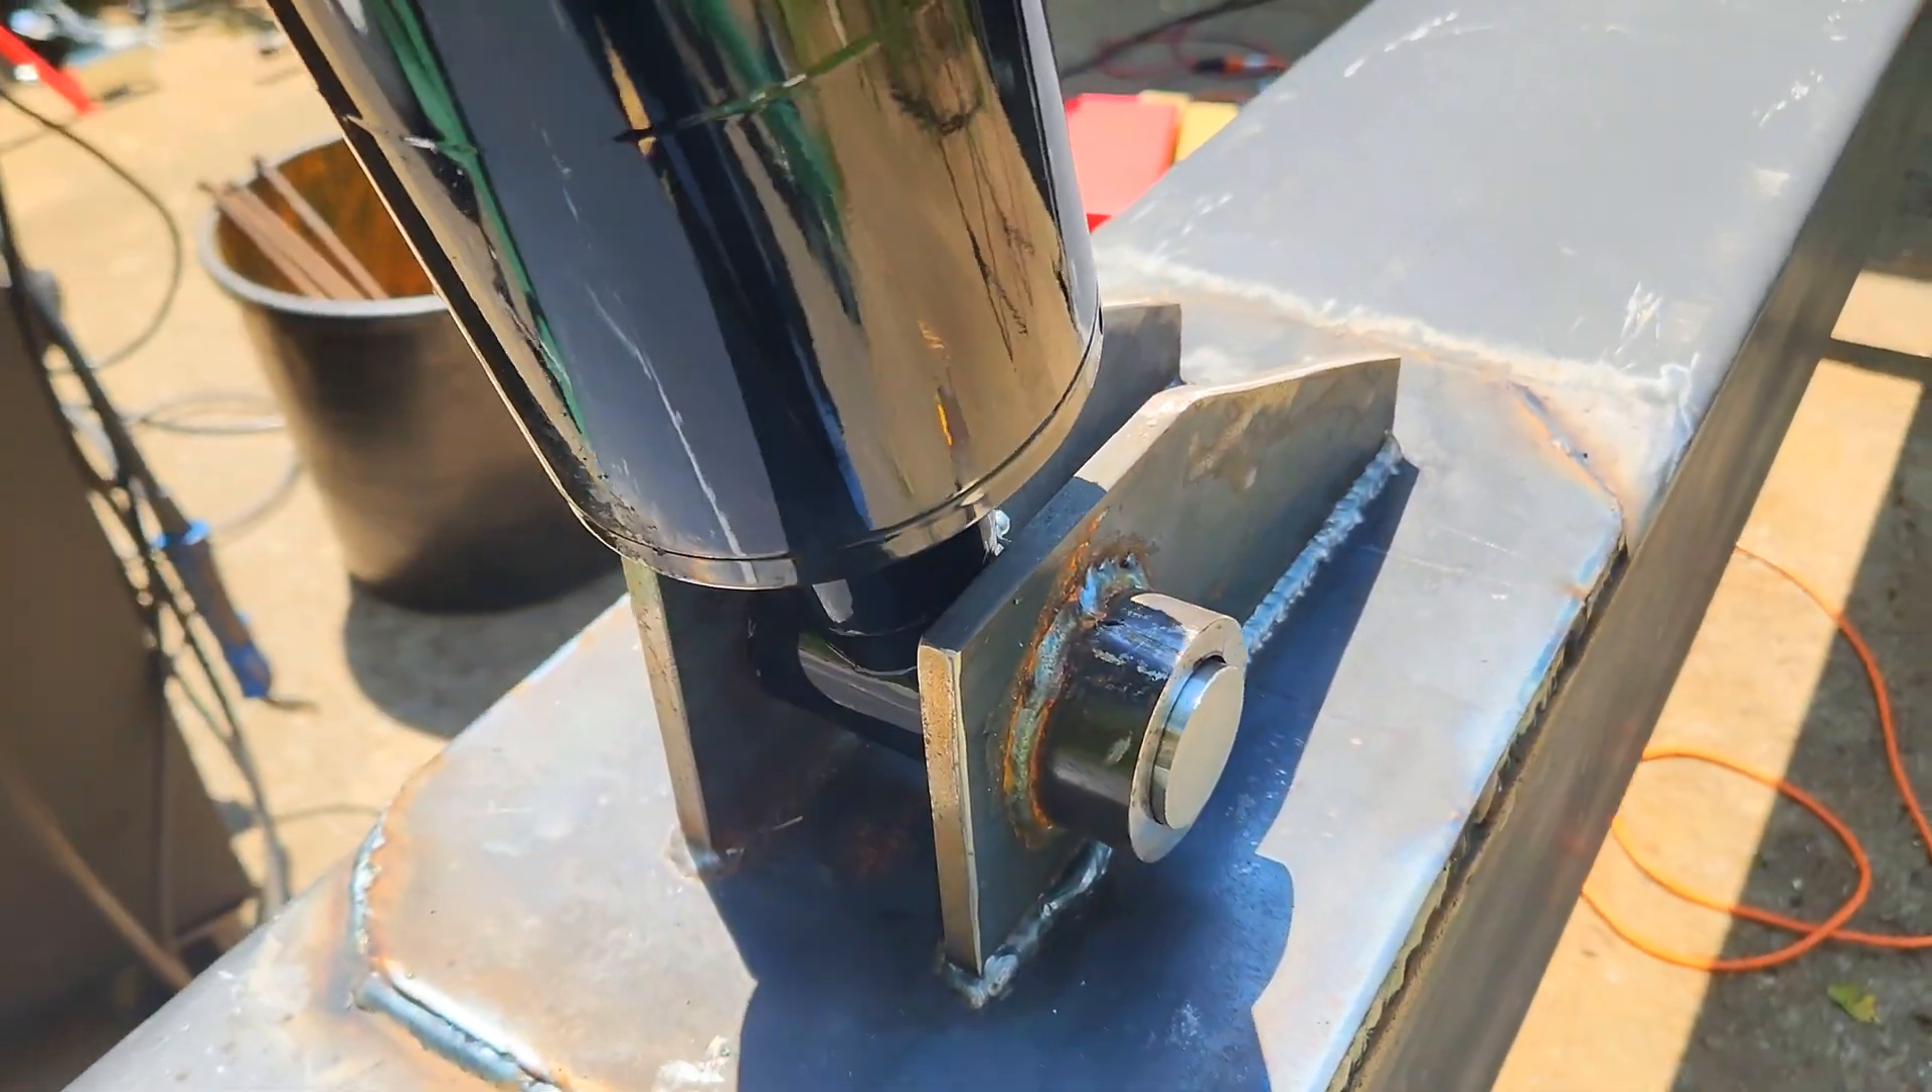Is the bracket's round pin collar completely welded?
Yes.